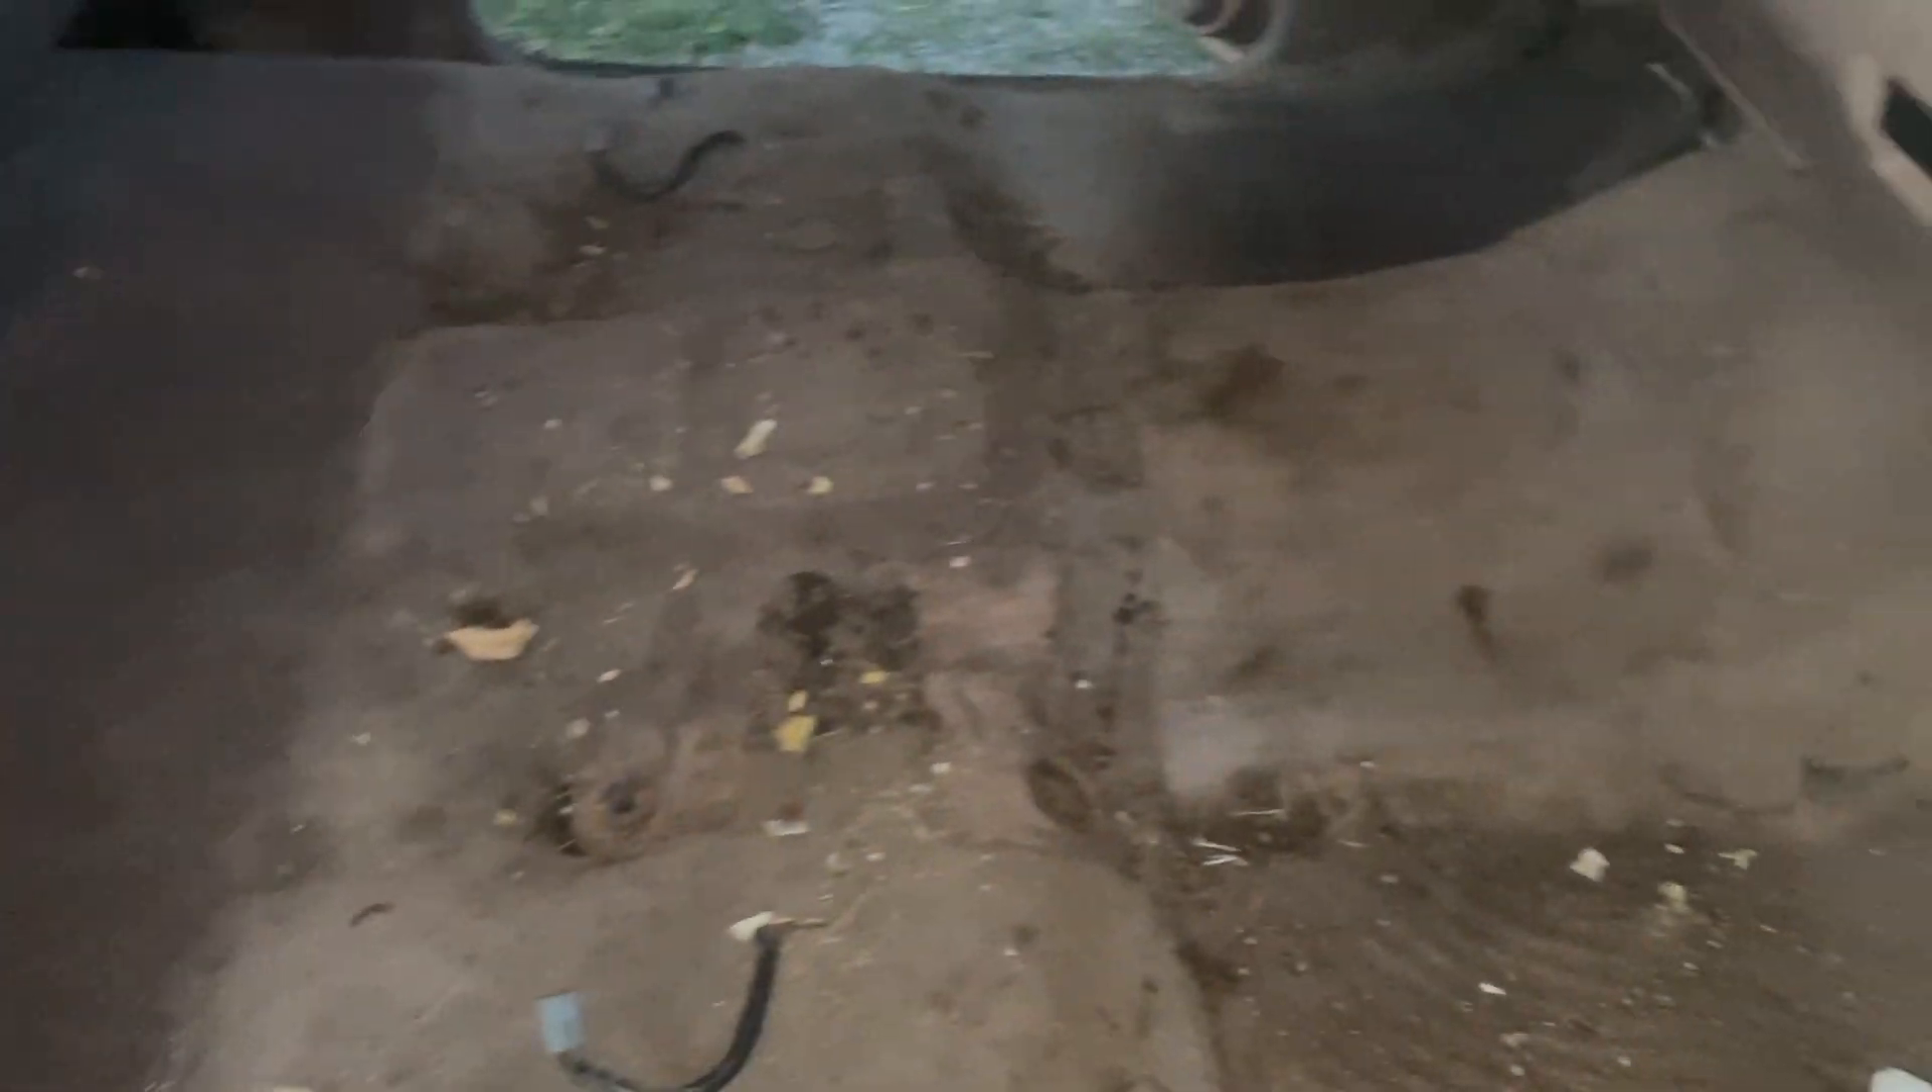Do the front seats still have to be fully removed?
No.